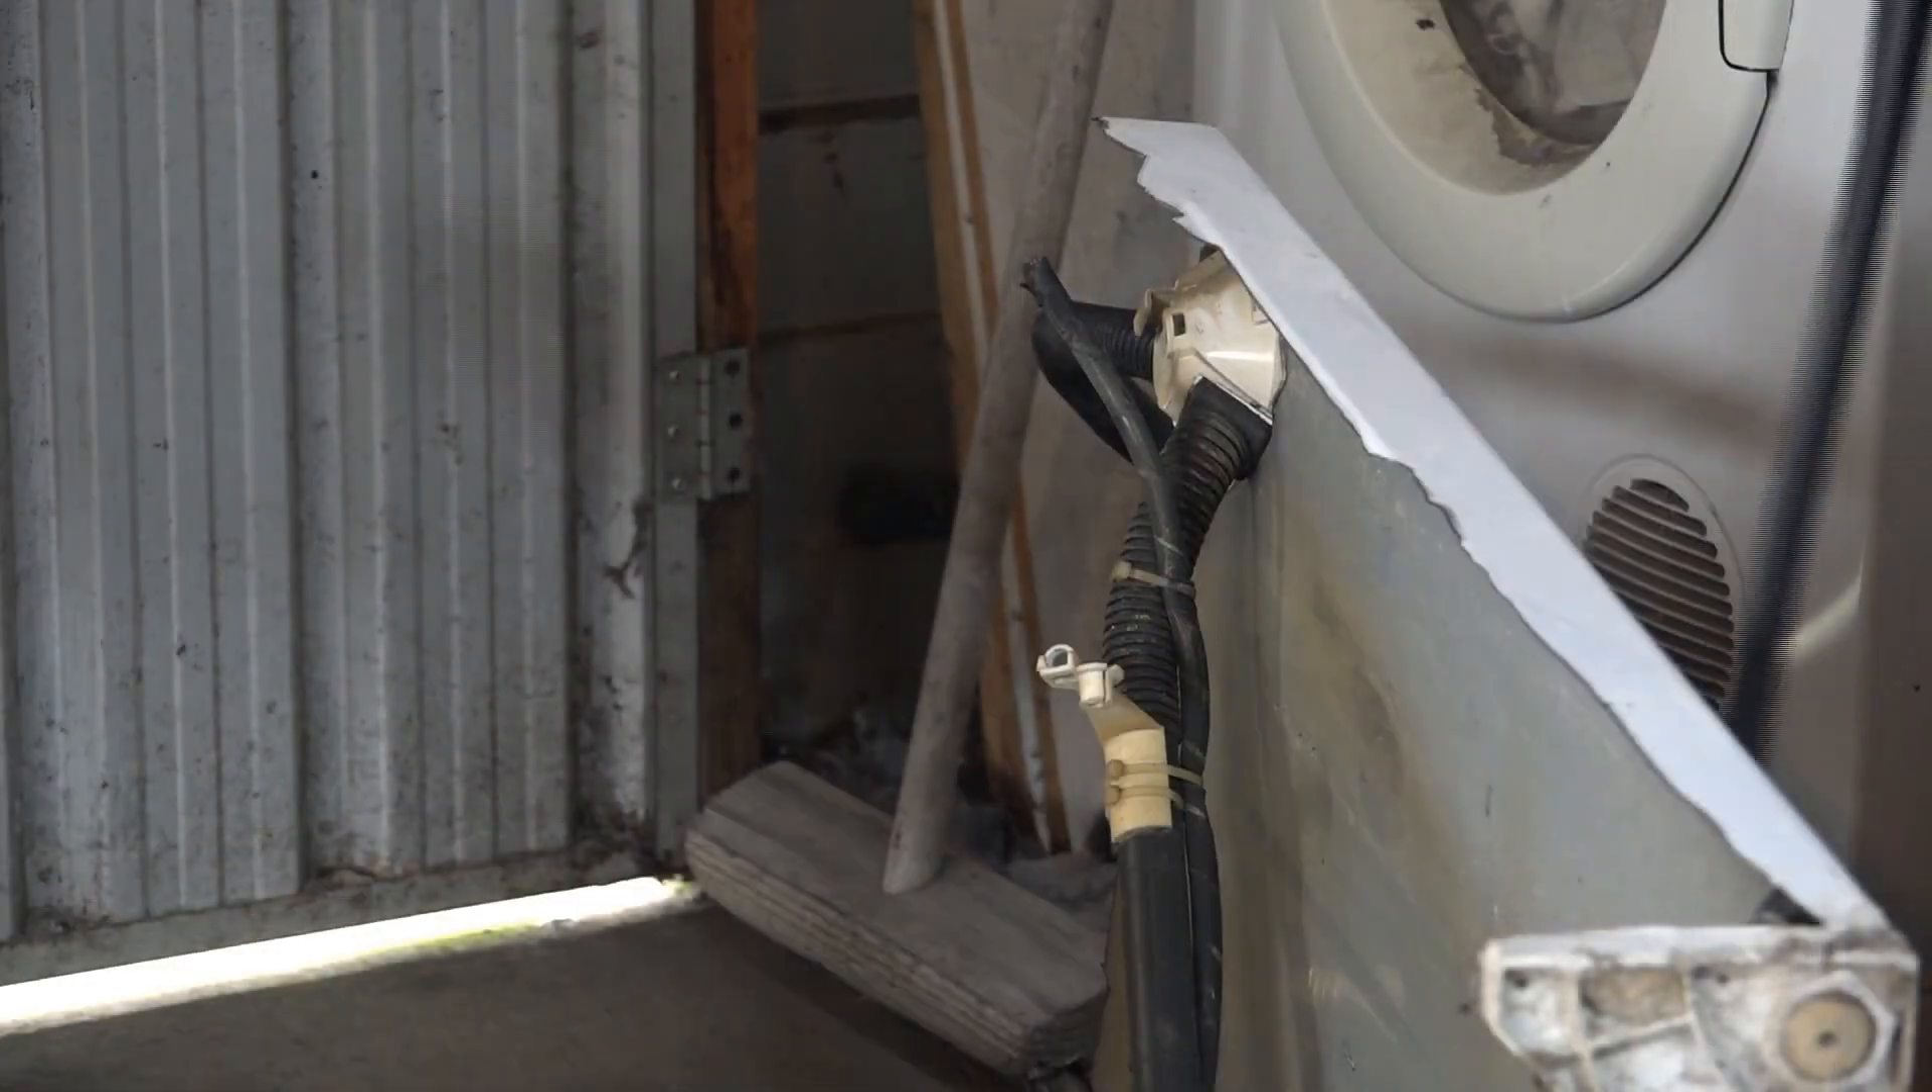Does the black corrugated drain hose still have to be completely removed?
Yes.